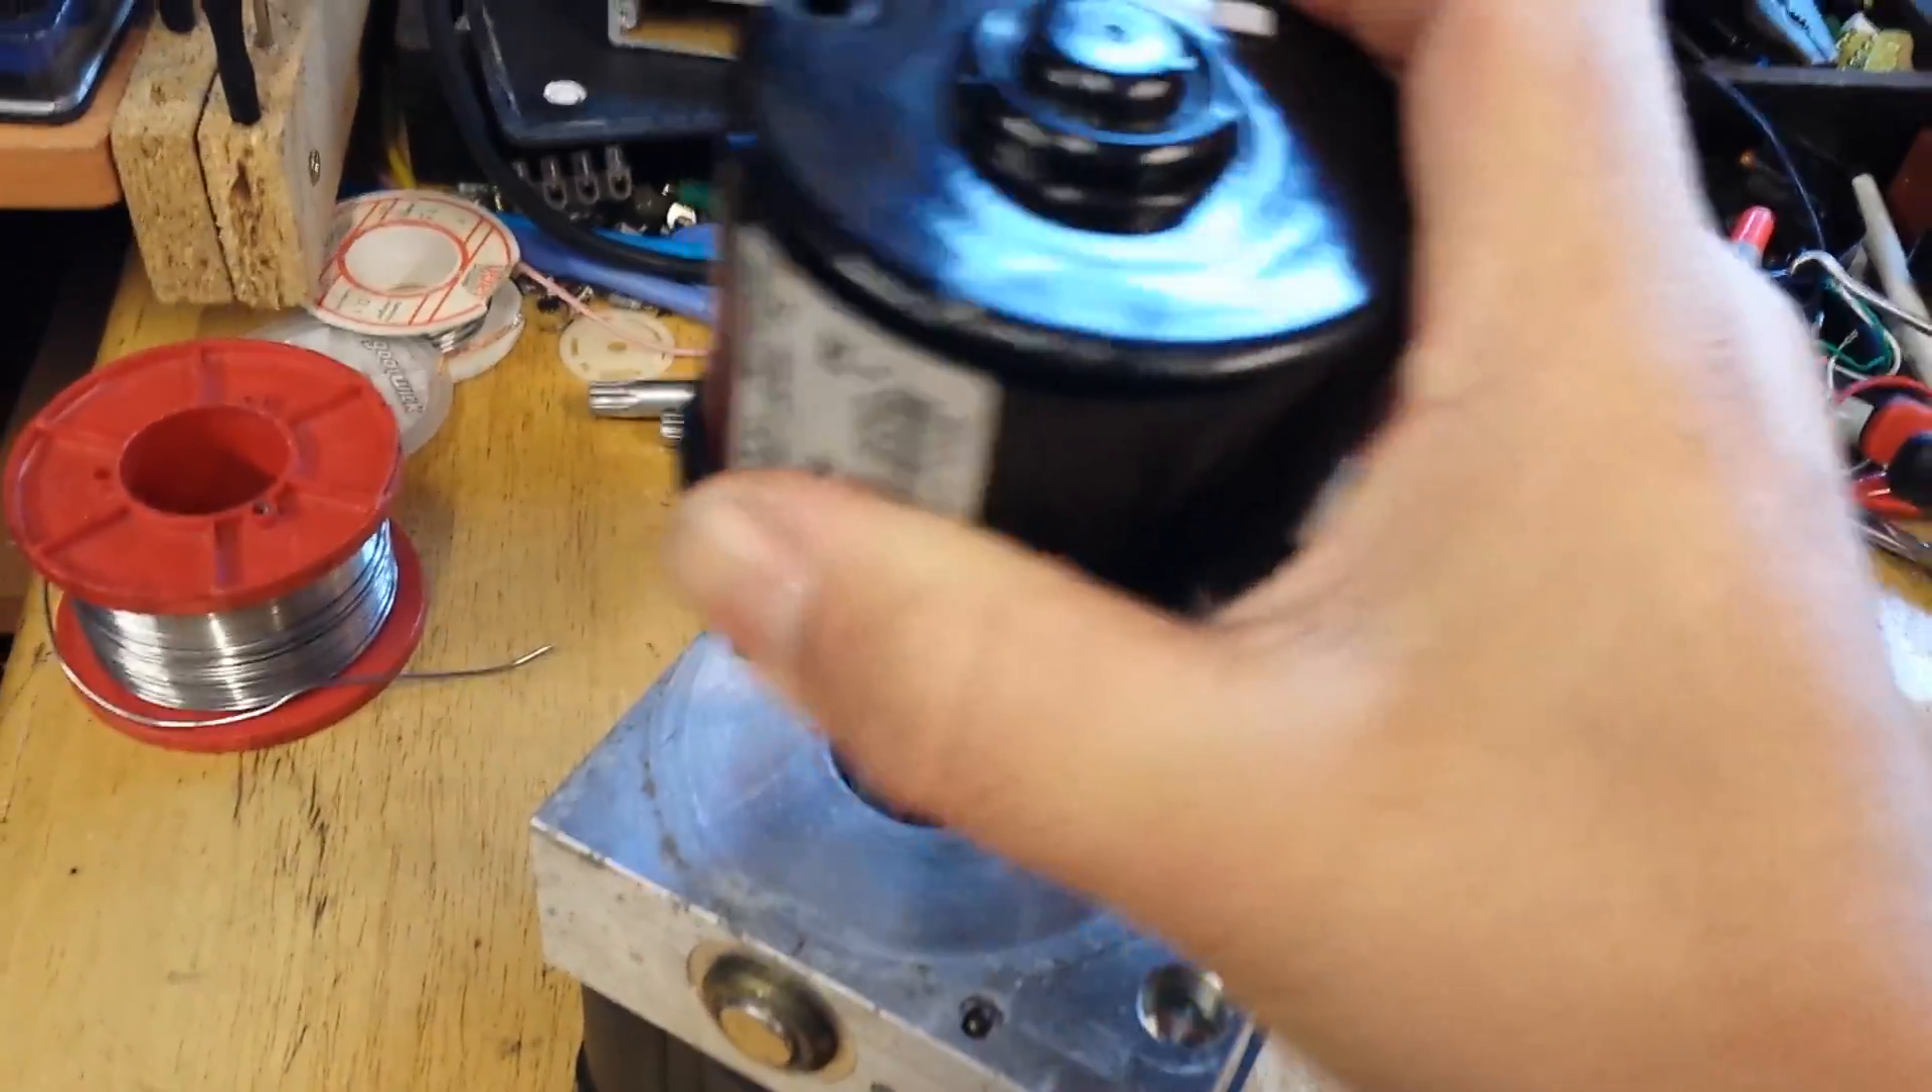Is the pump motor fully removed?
Yes.